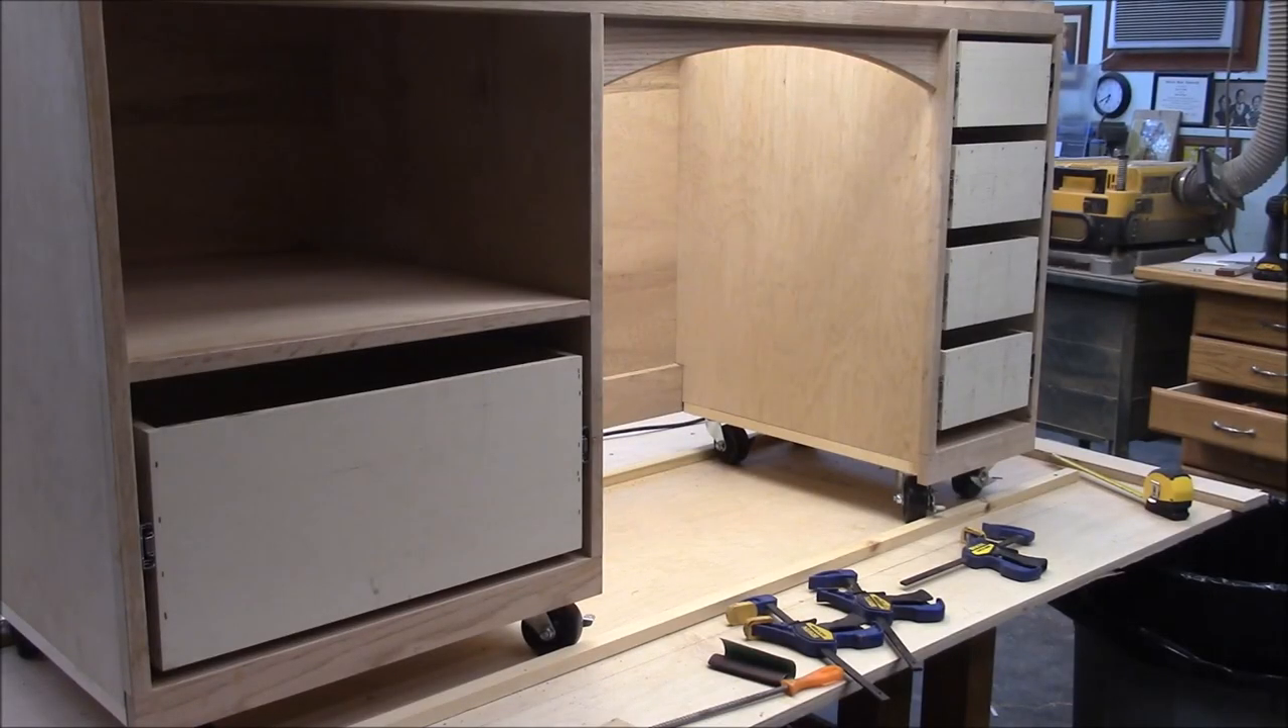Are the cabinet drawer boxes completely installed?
Yes.